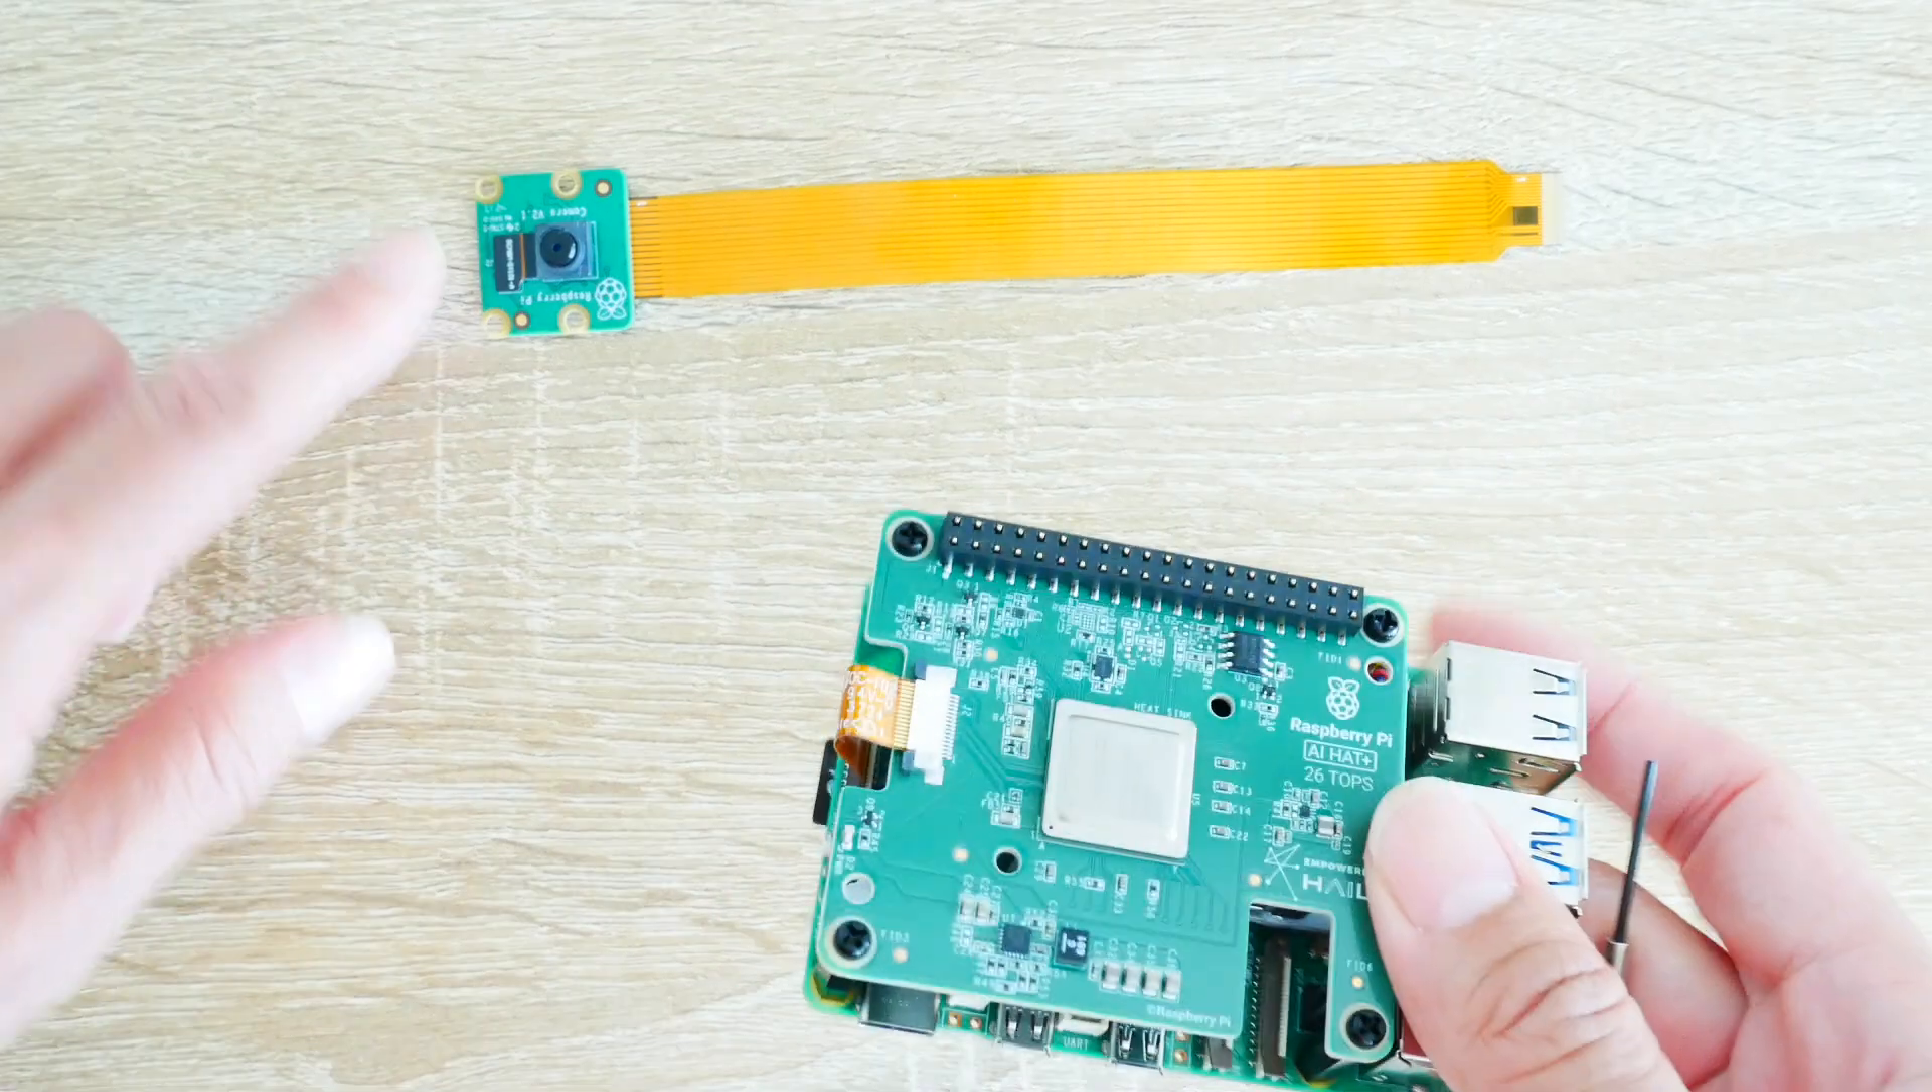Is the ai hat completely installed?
Yes.